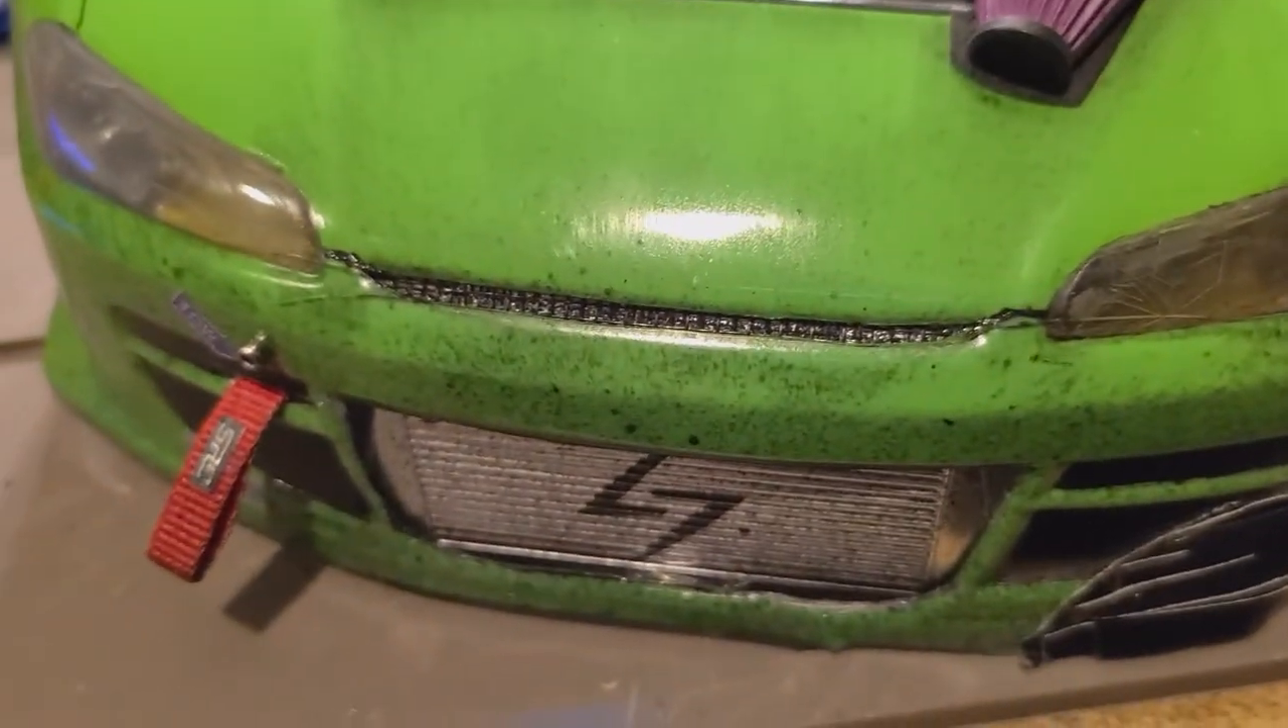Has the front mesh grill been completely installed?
Yes.